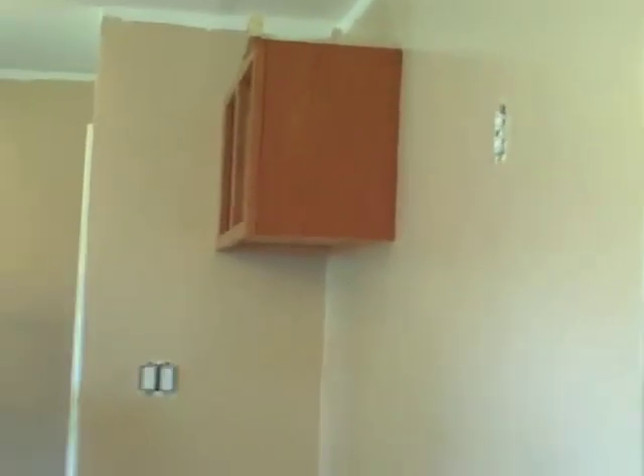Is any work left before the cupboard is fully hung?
No.